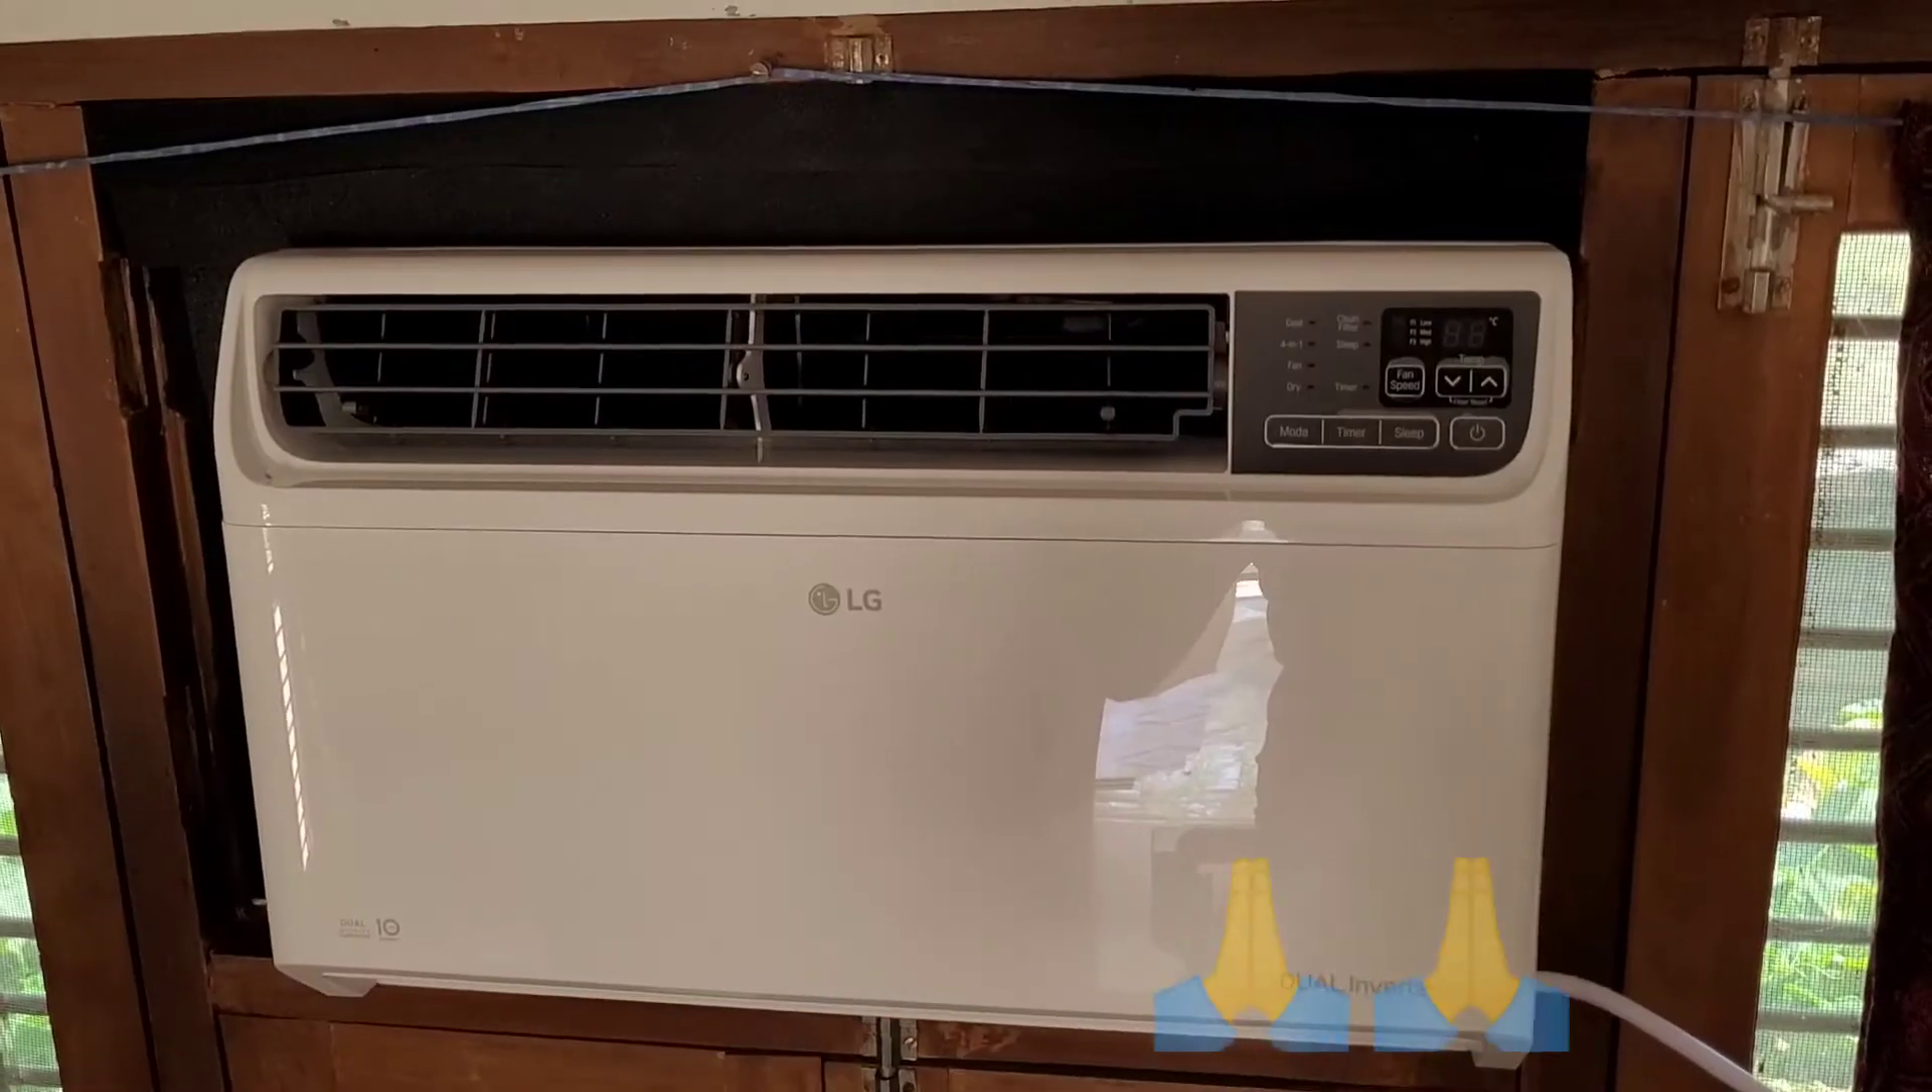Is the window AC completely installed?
Yes.